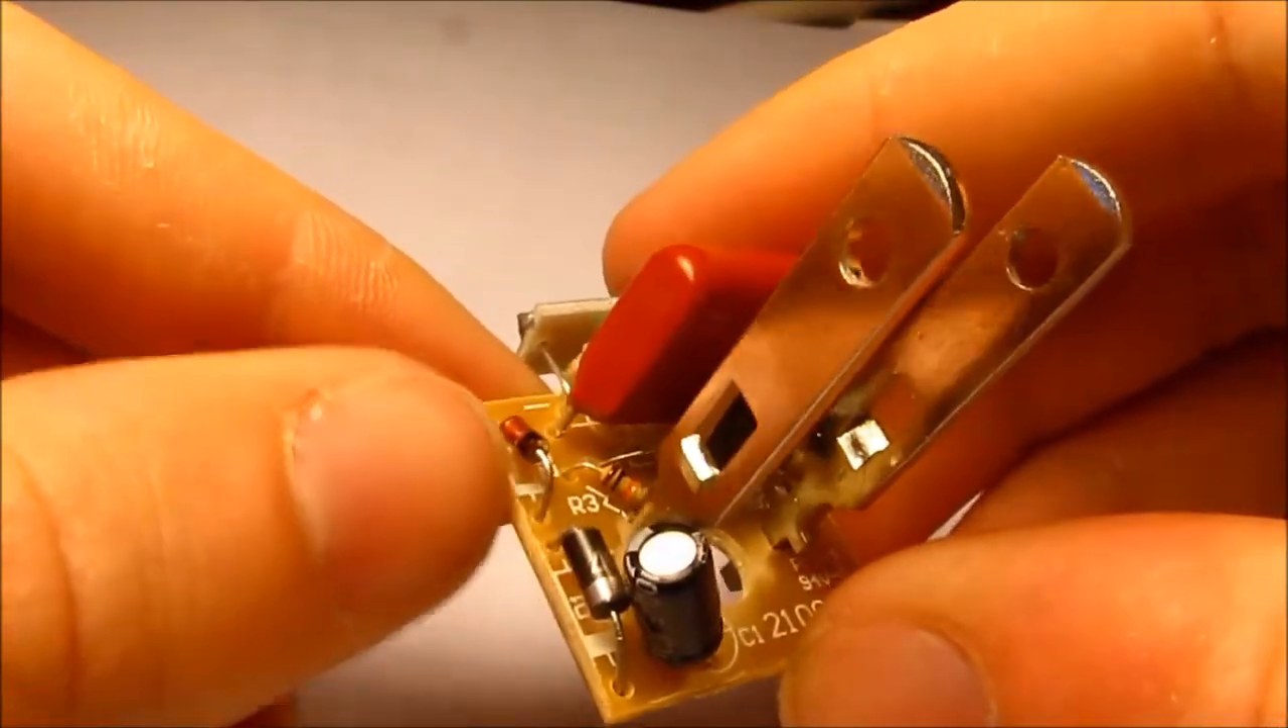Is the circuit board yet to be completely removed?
No.